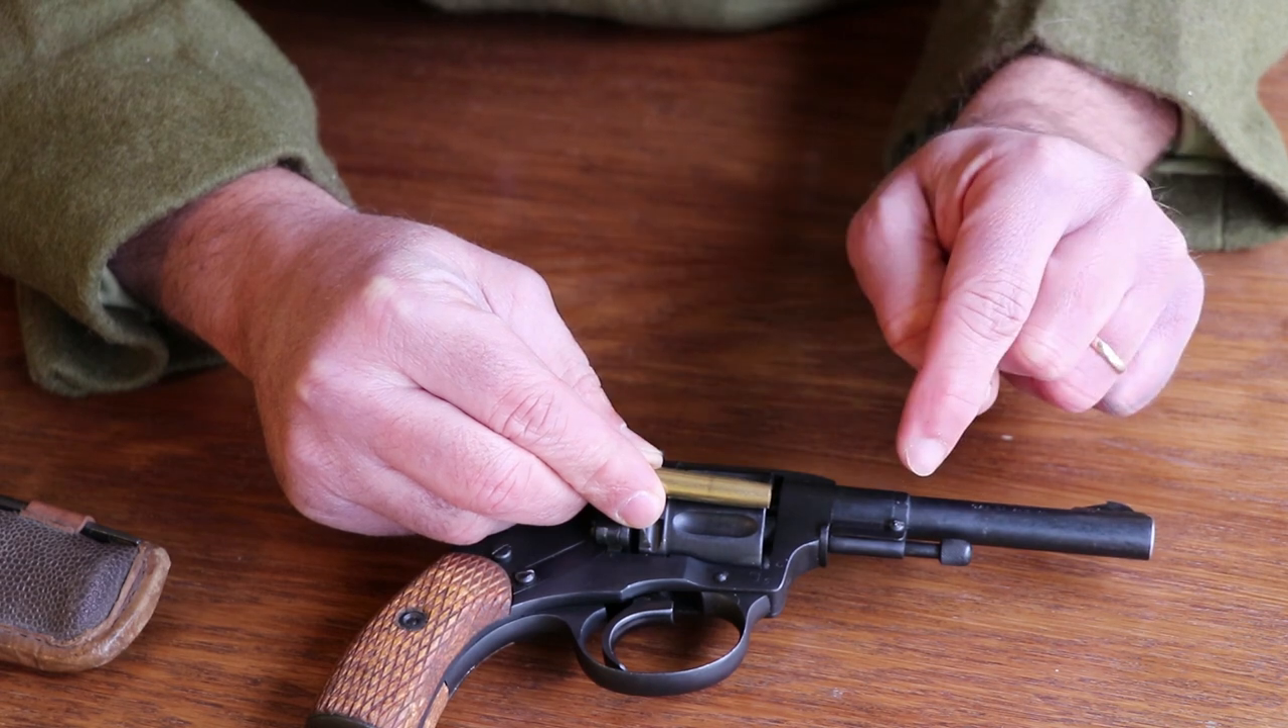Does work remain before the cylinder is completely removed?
Yes.